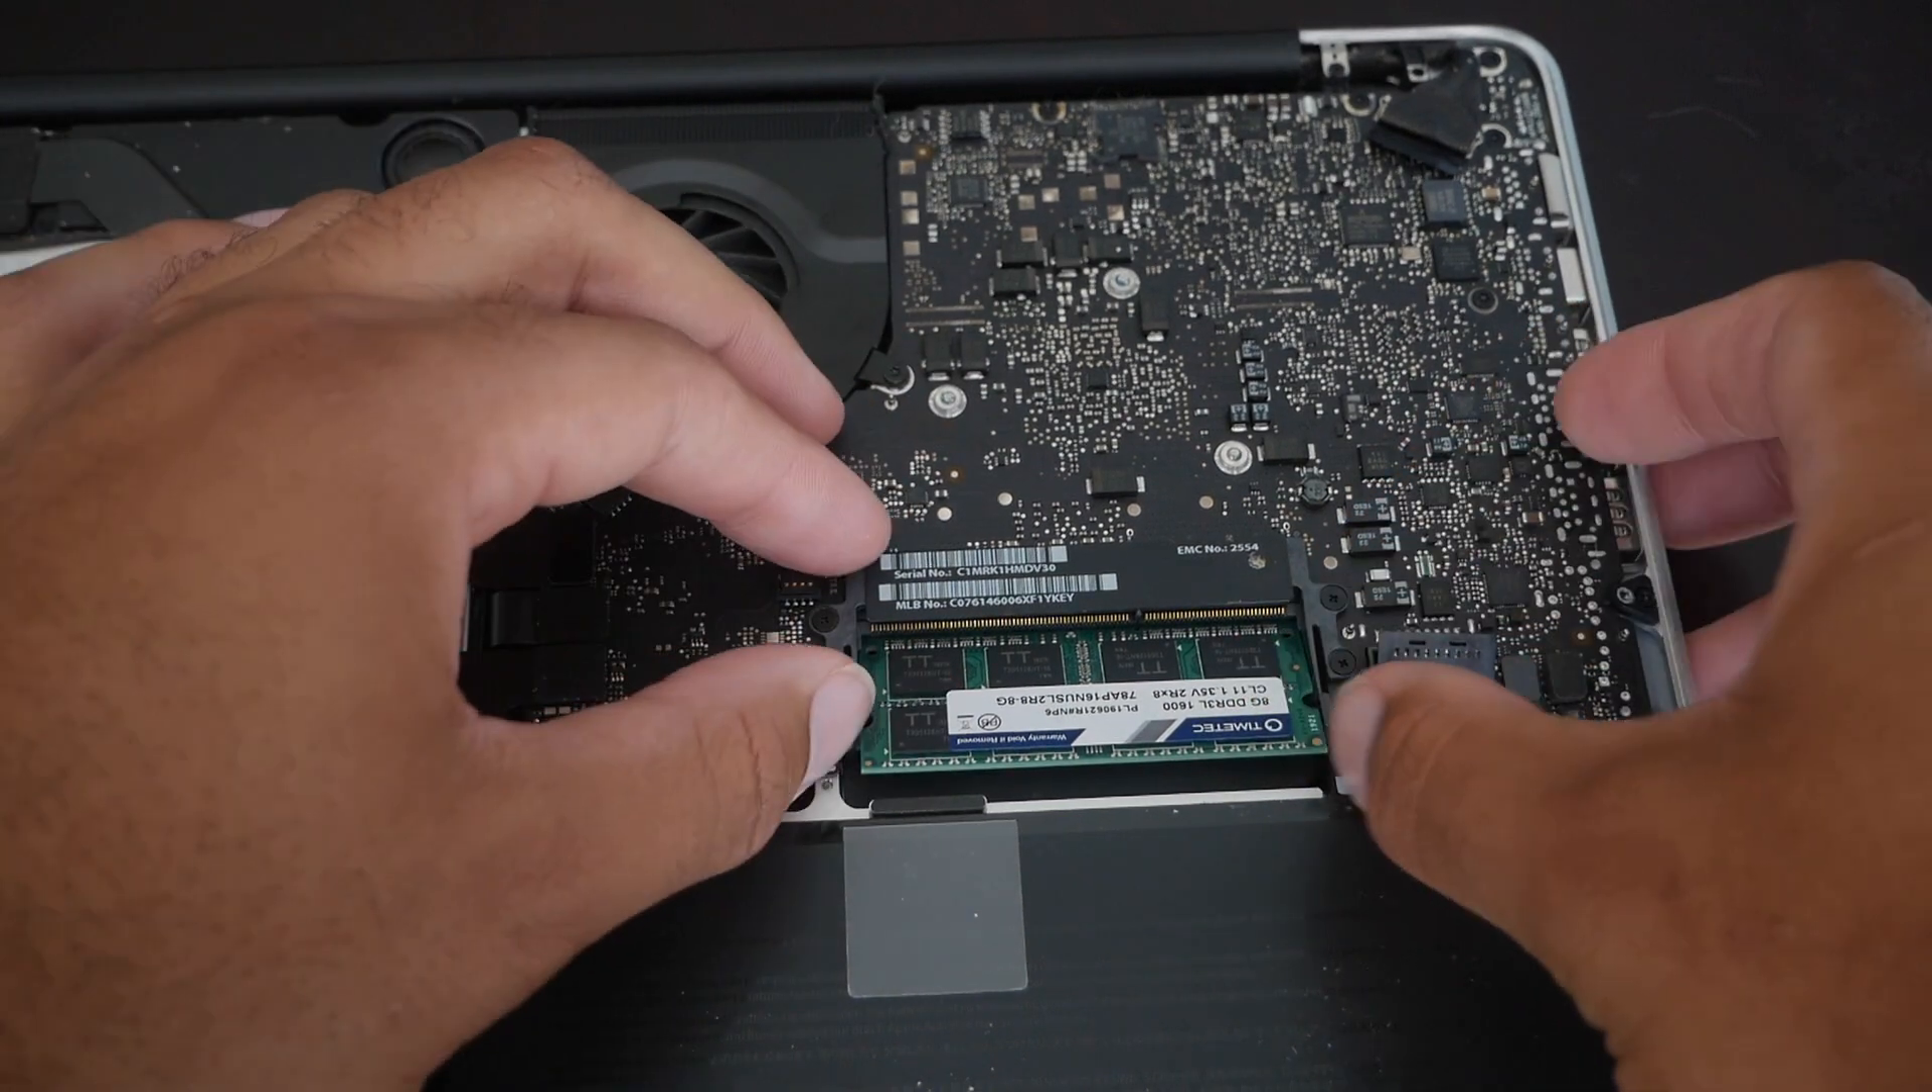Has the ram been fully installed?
No.